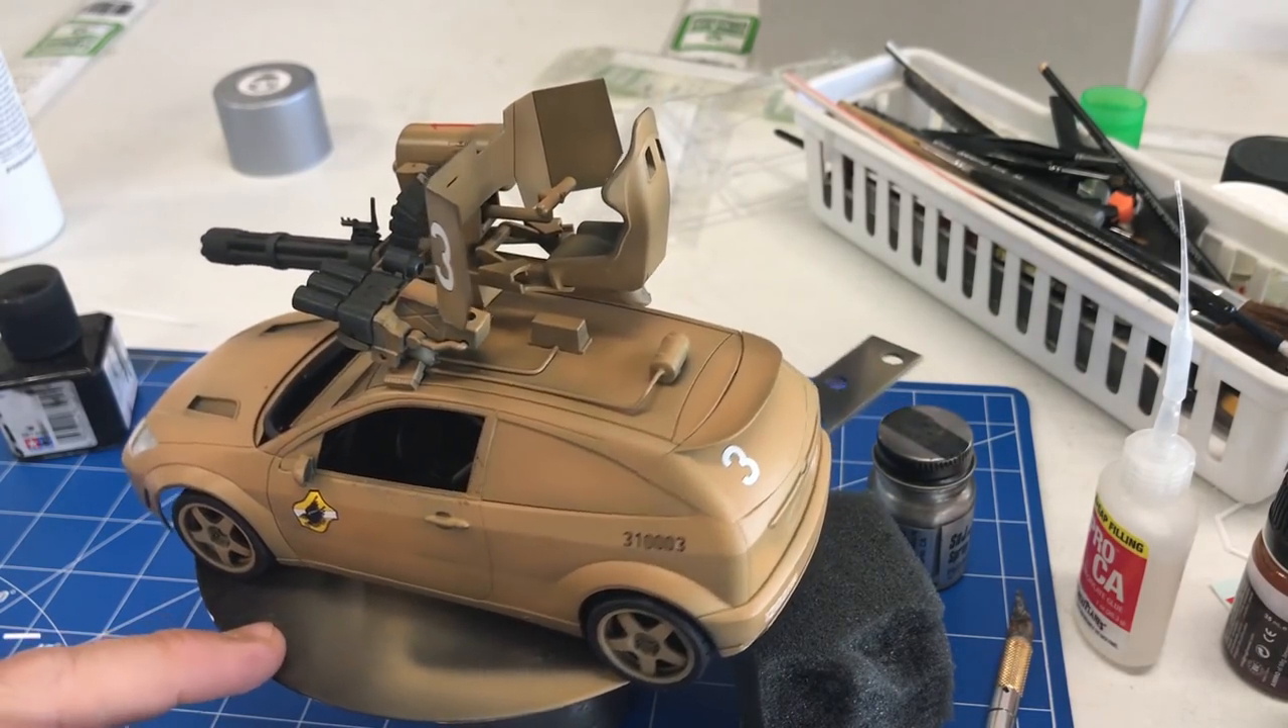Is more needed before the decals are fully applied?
No.